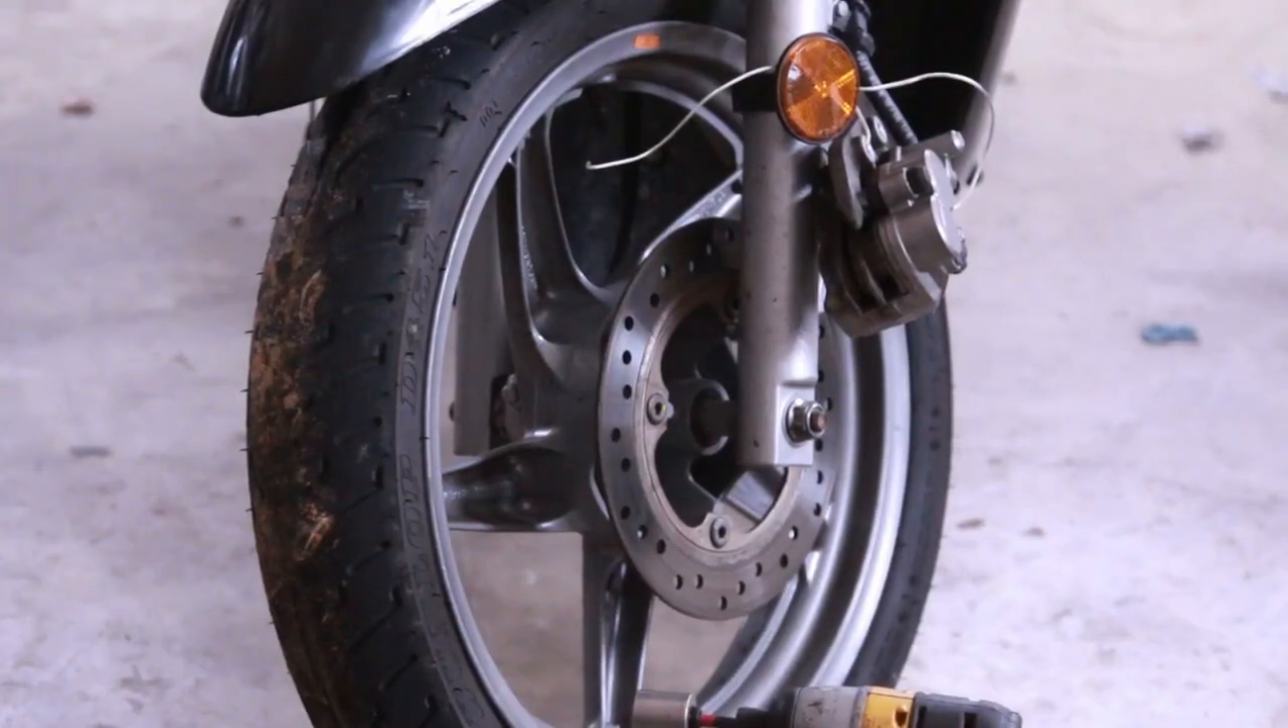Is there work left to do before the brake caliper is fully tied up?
No.